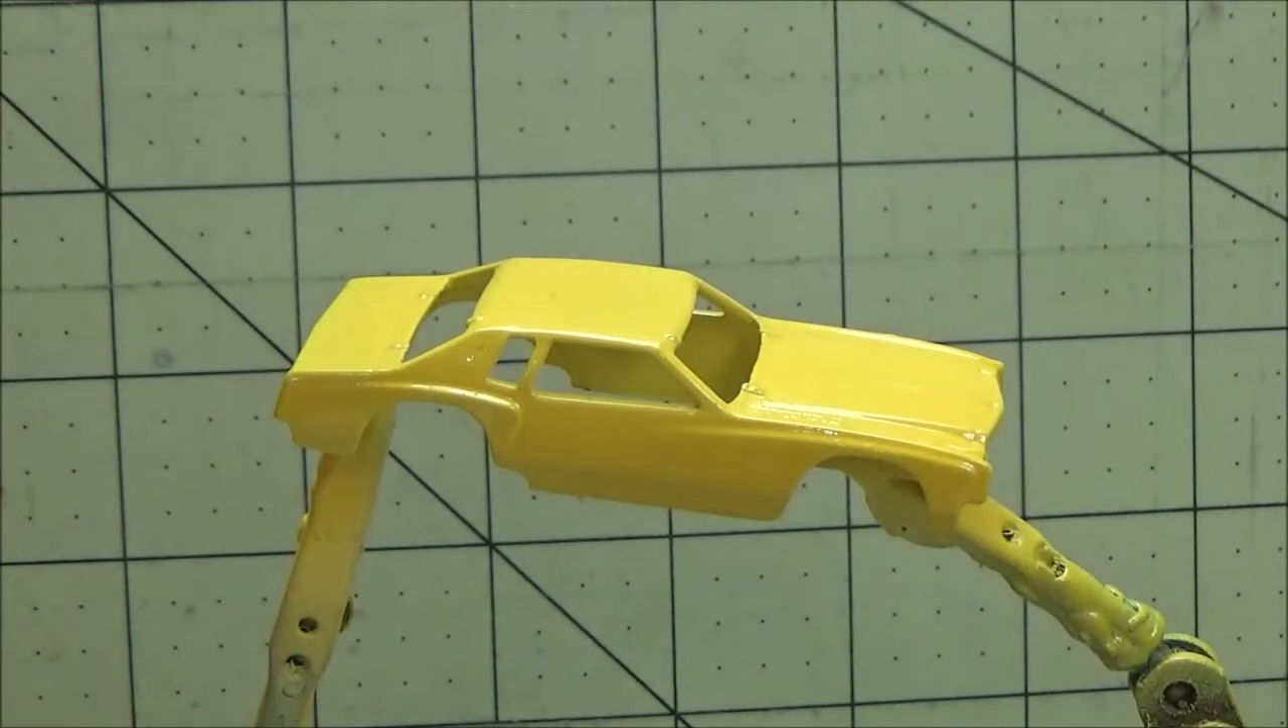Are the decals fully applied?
No.